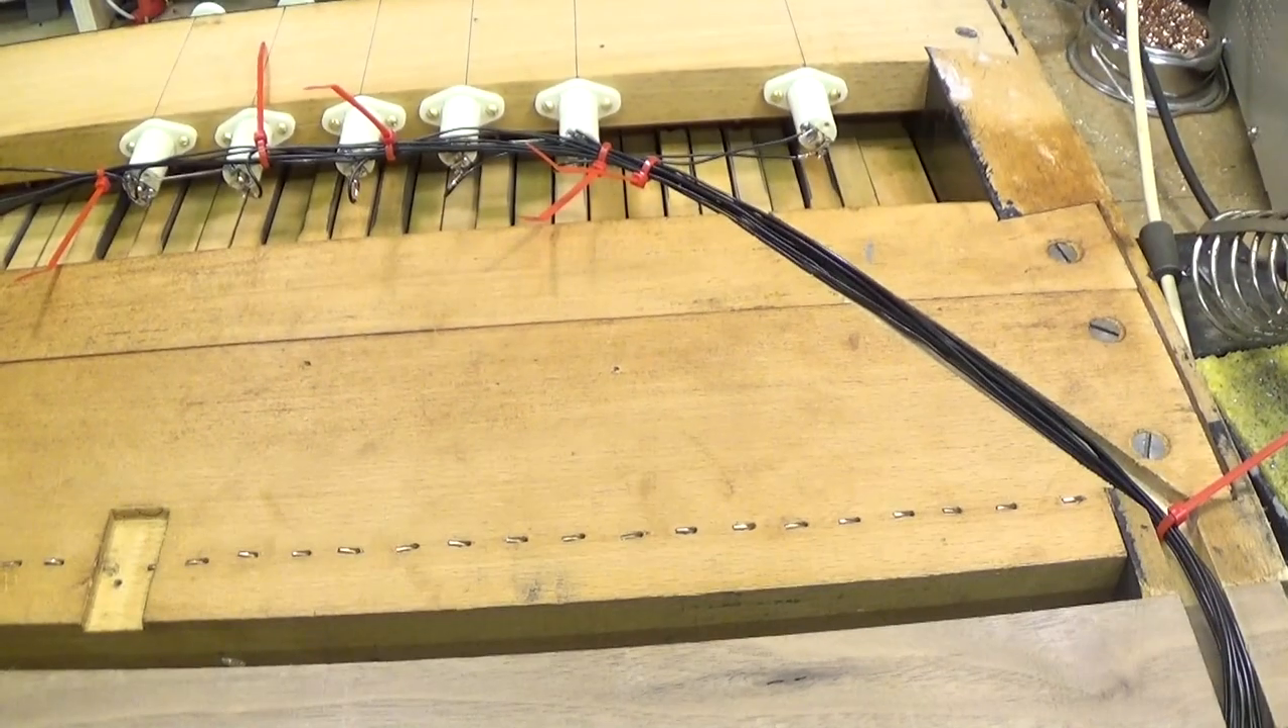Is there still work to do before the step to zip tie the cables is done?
No.